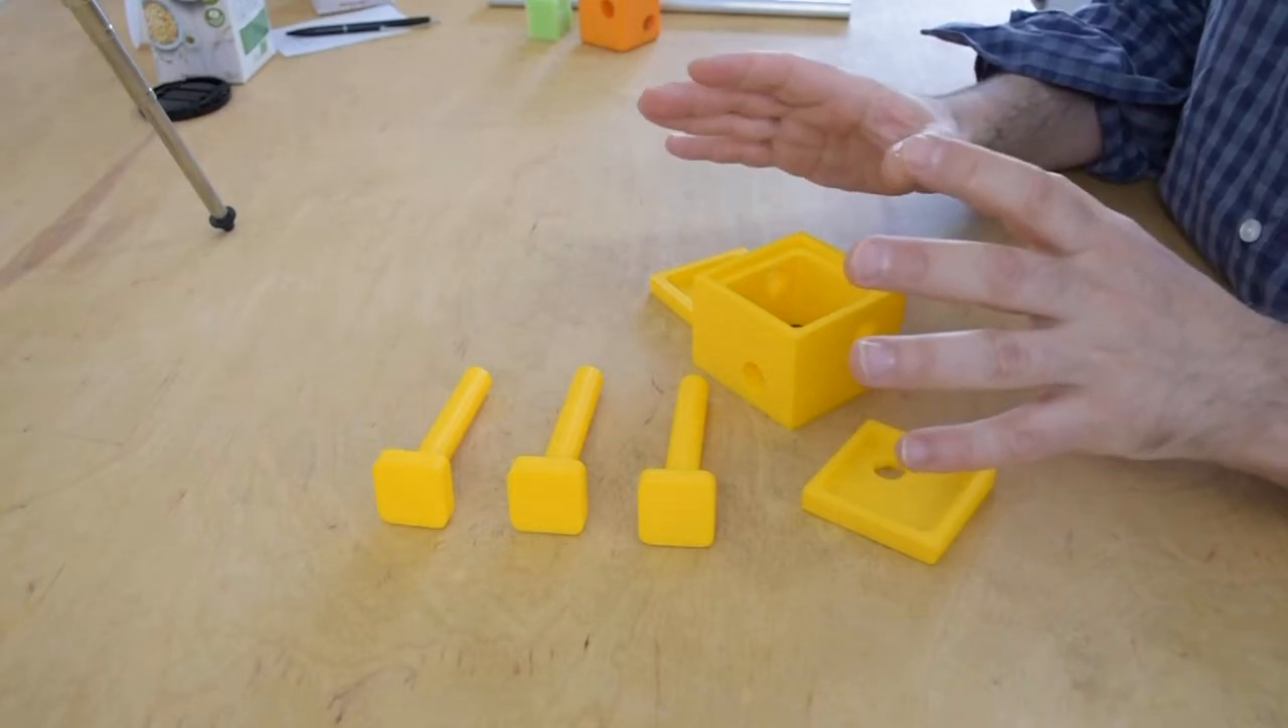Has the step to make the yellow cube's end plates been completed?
Yes.